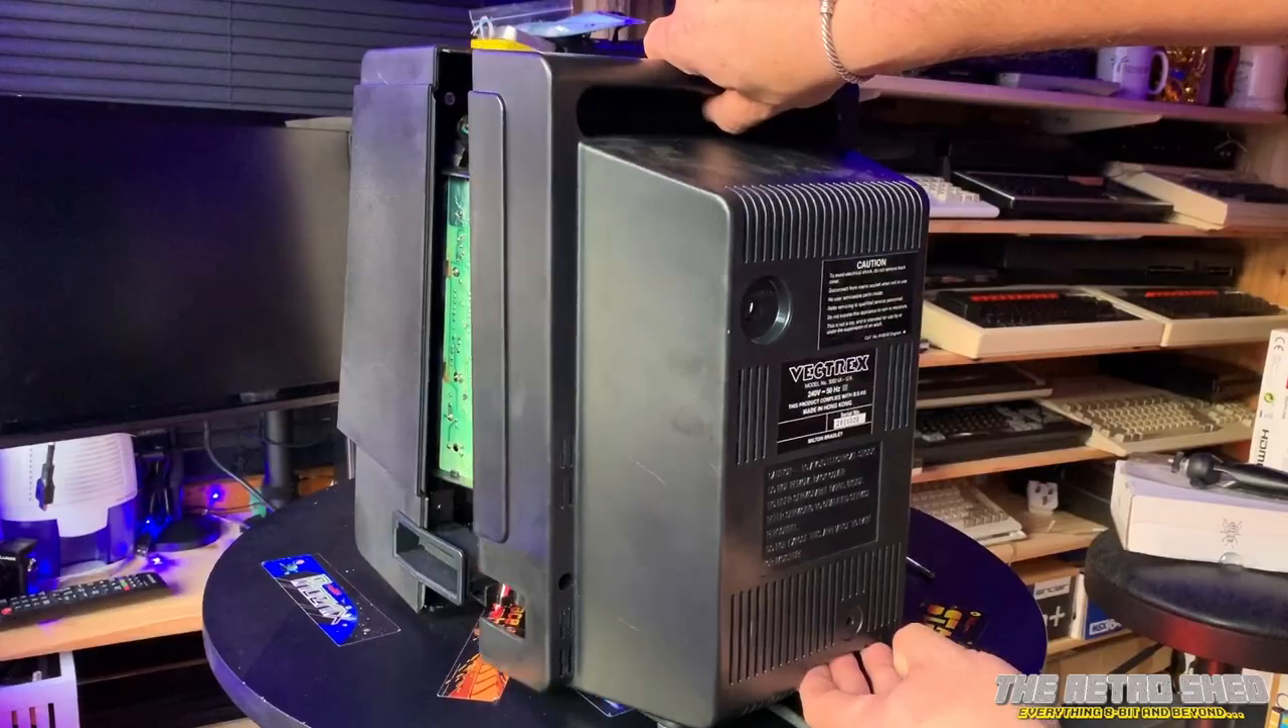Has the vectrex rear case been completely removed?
No.